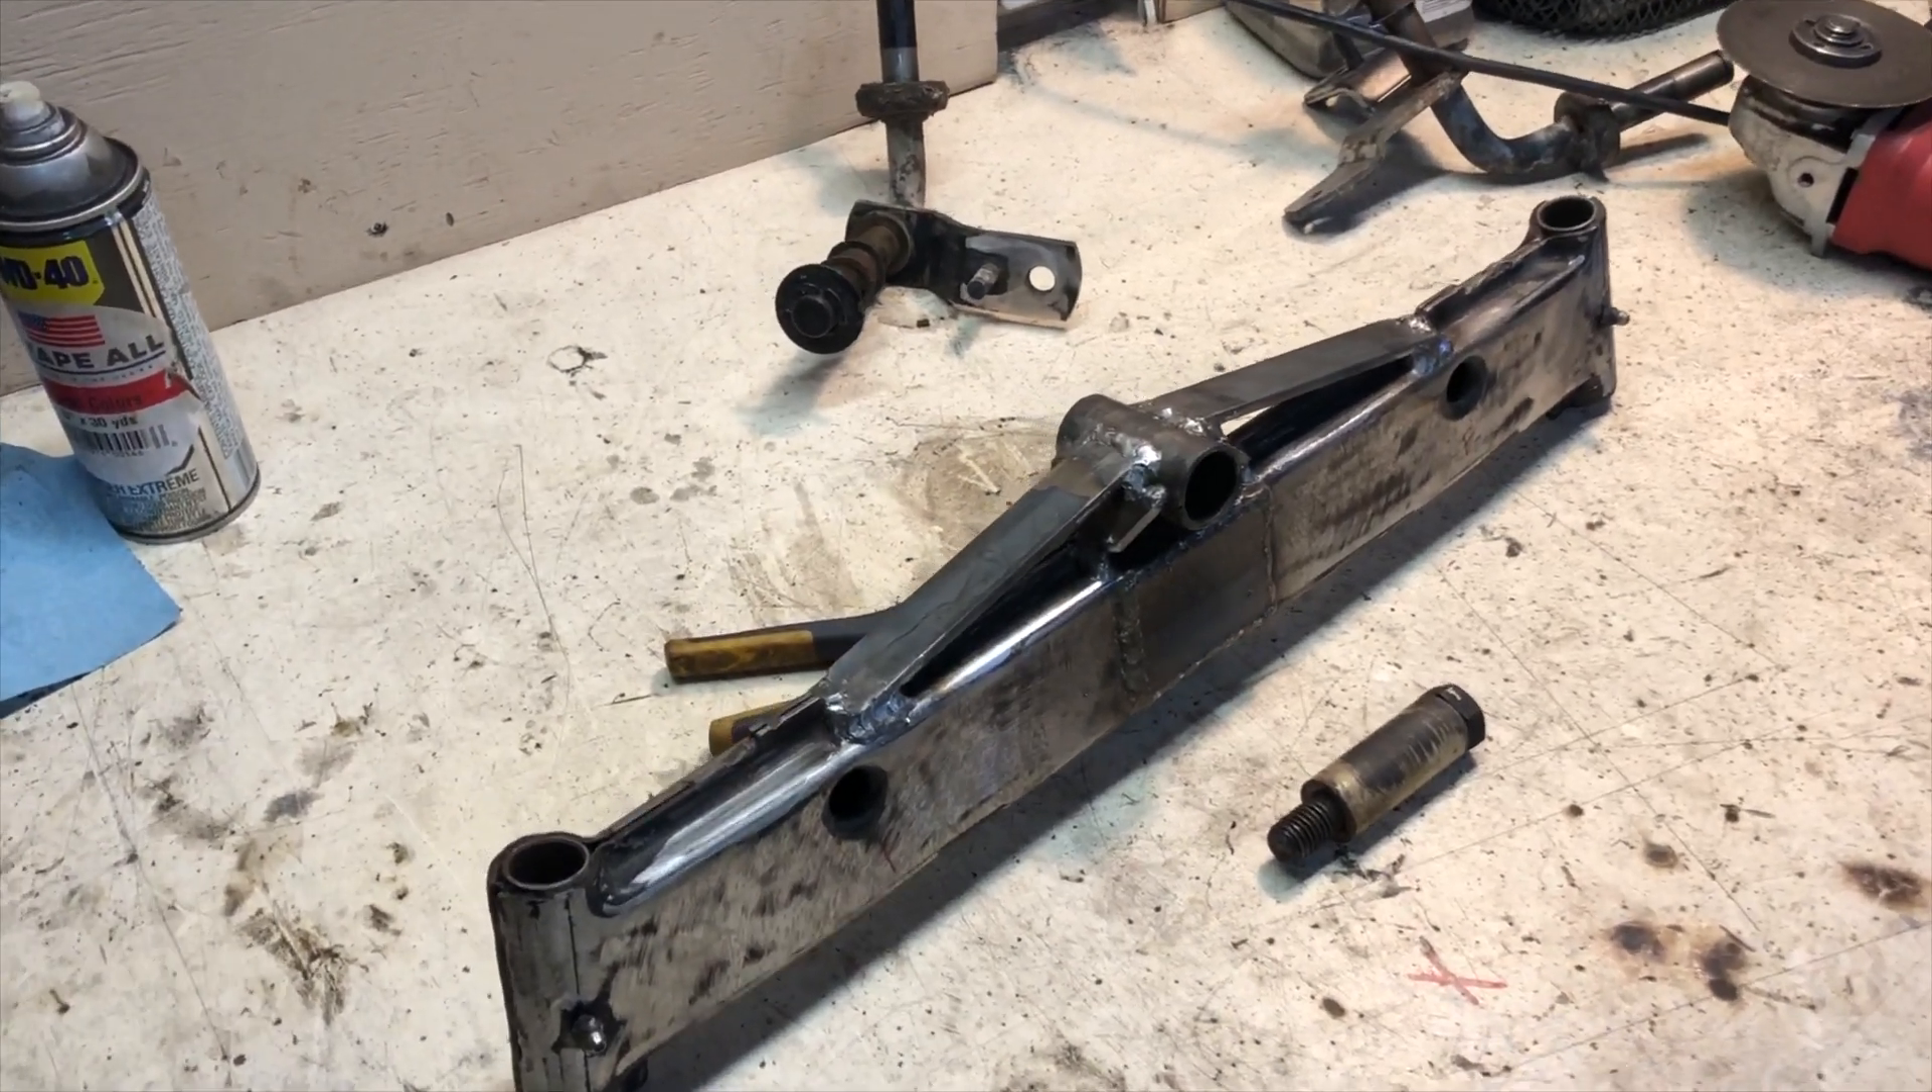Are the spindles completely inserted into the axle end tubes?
No.